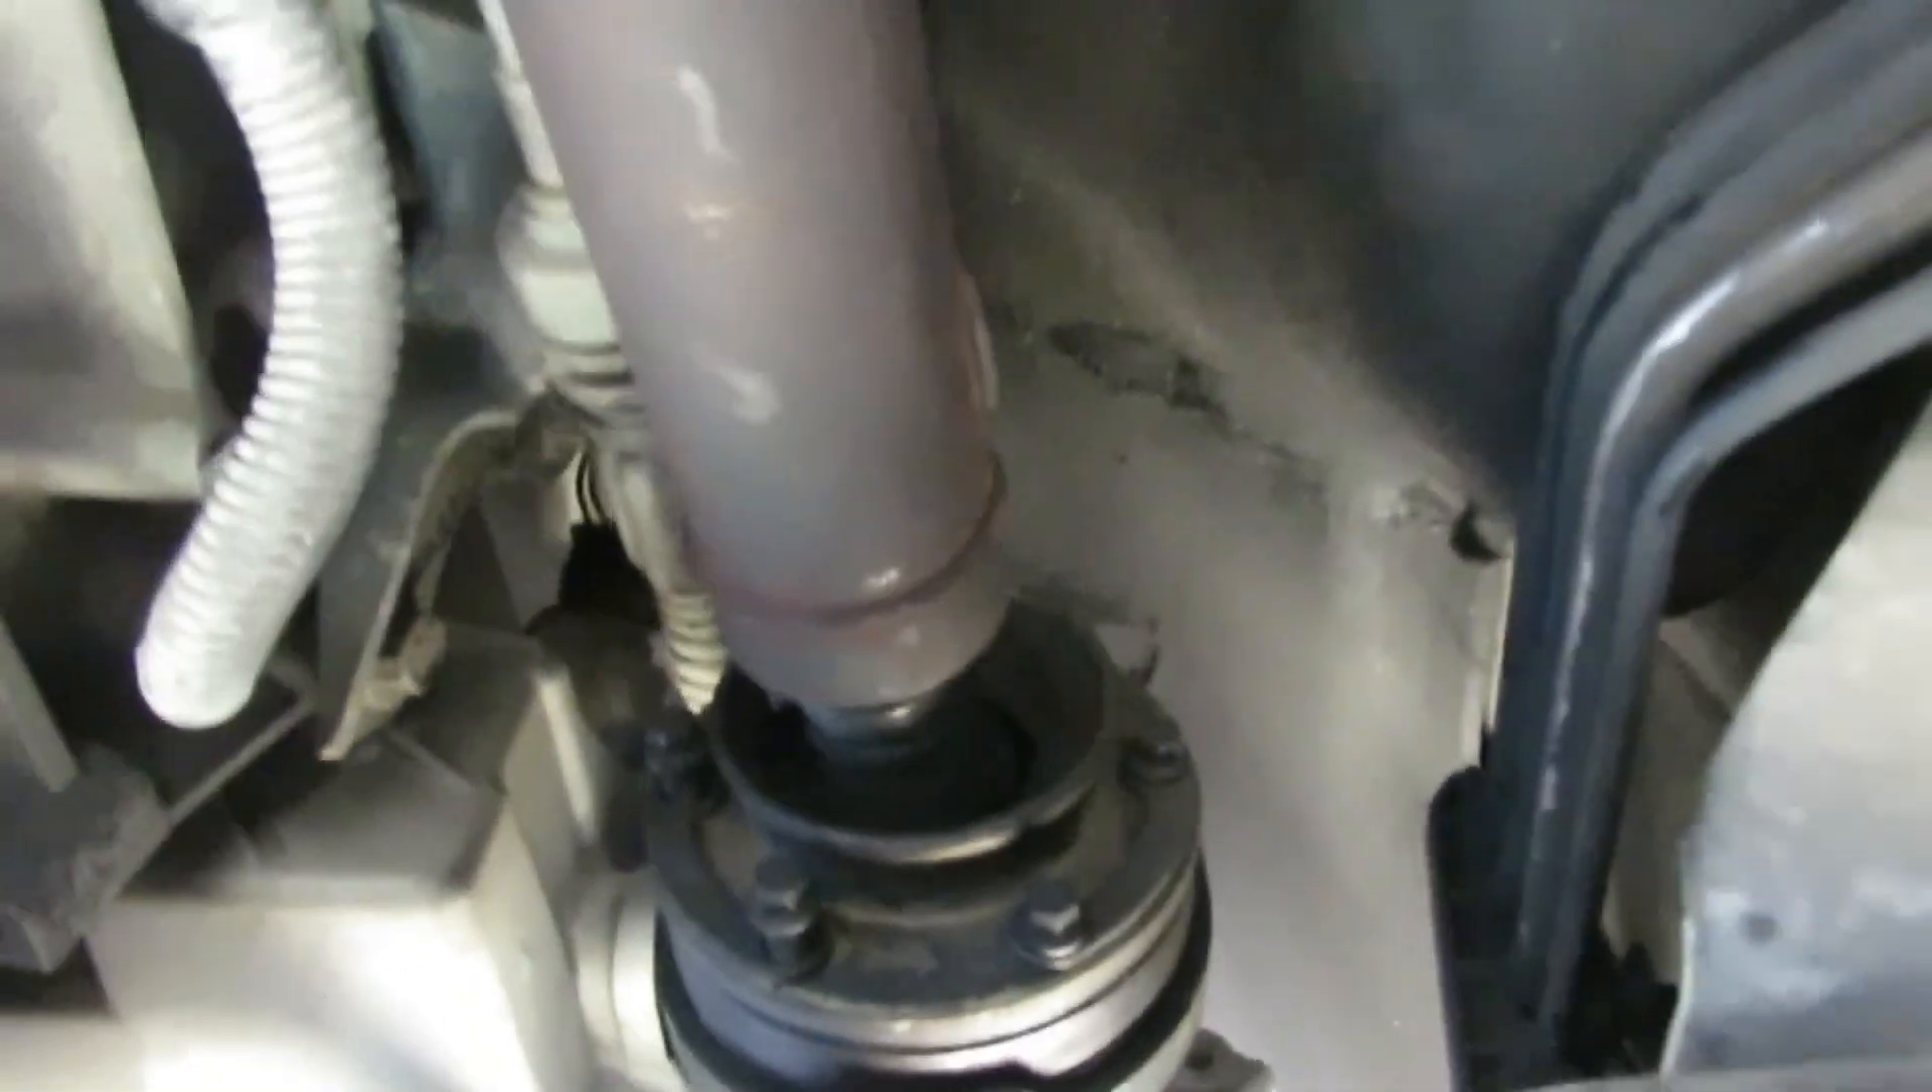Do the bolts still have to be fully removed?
Yes.